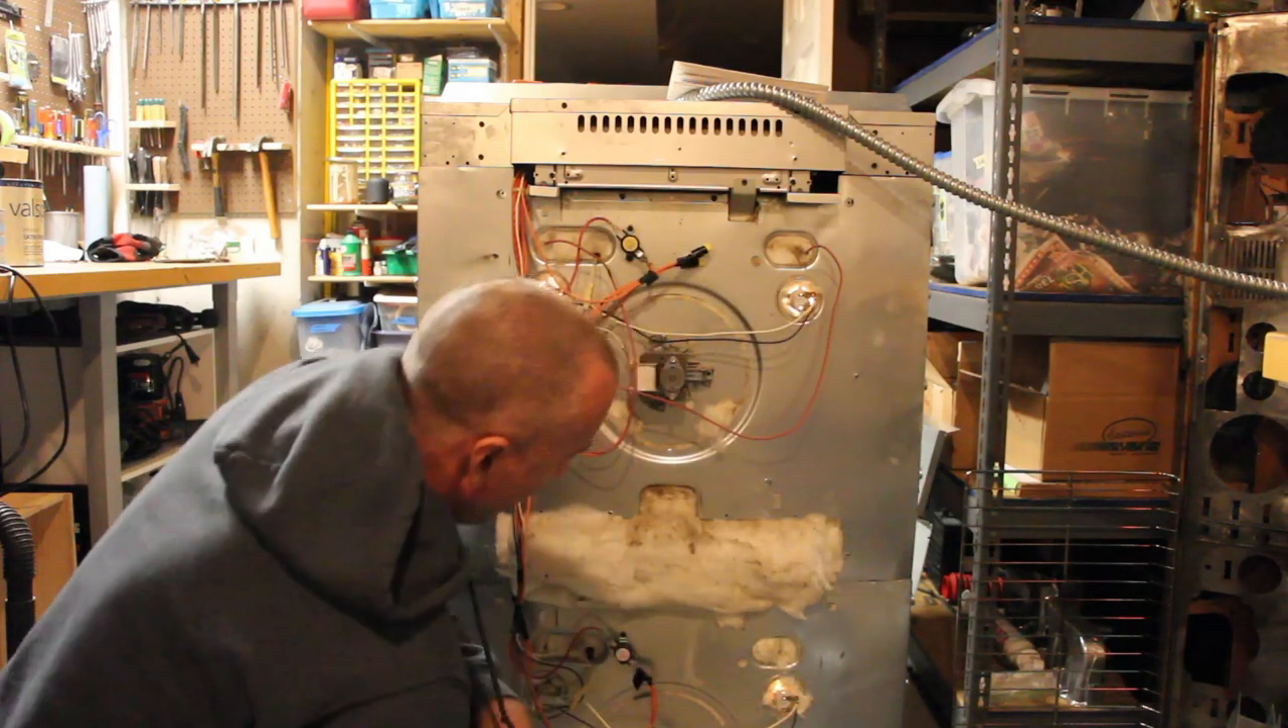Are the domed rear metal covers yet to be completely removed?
No.